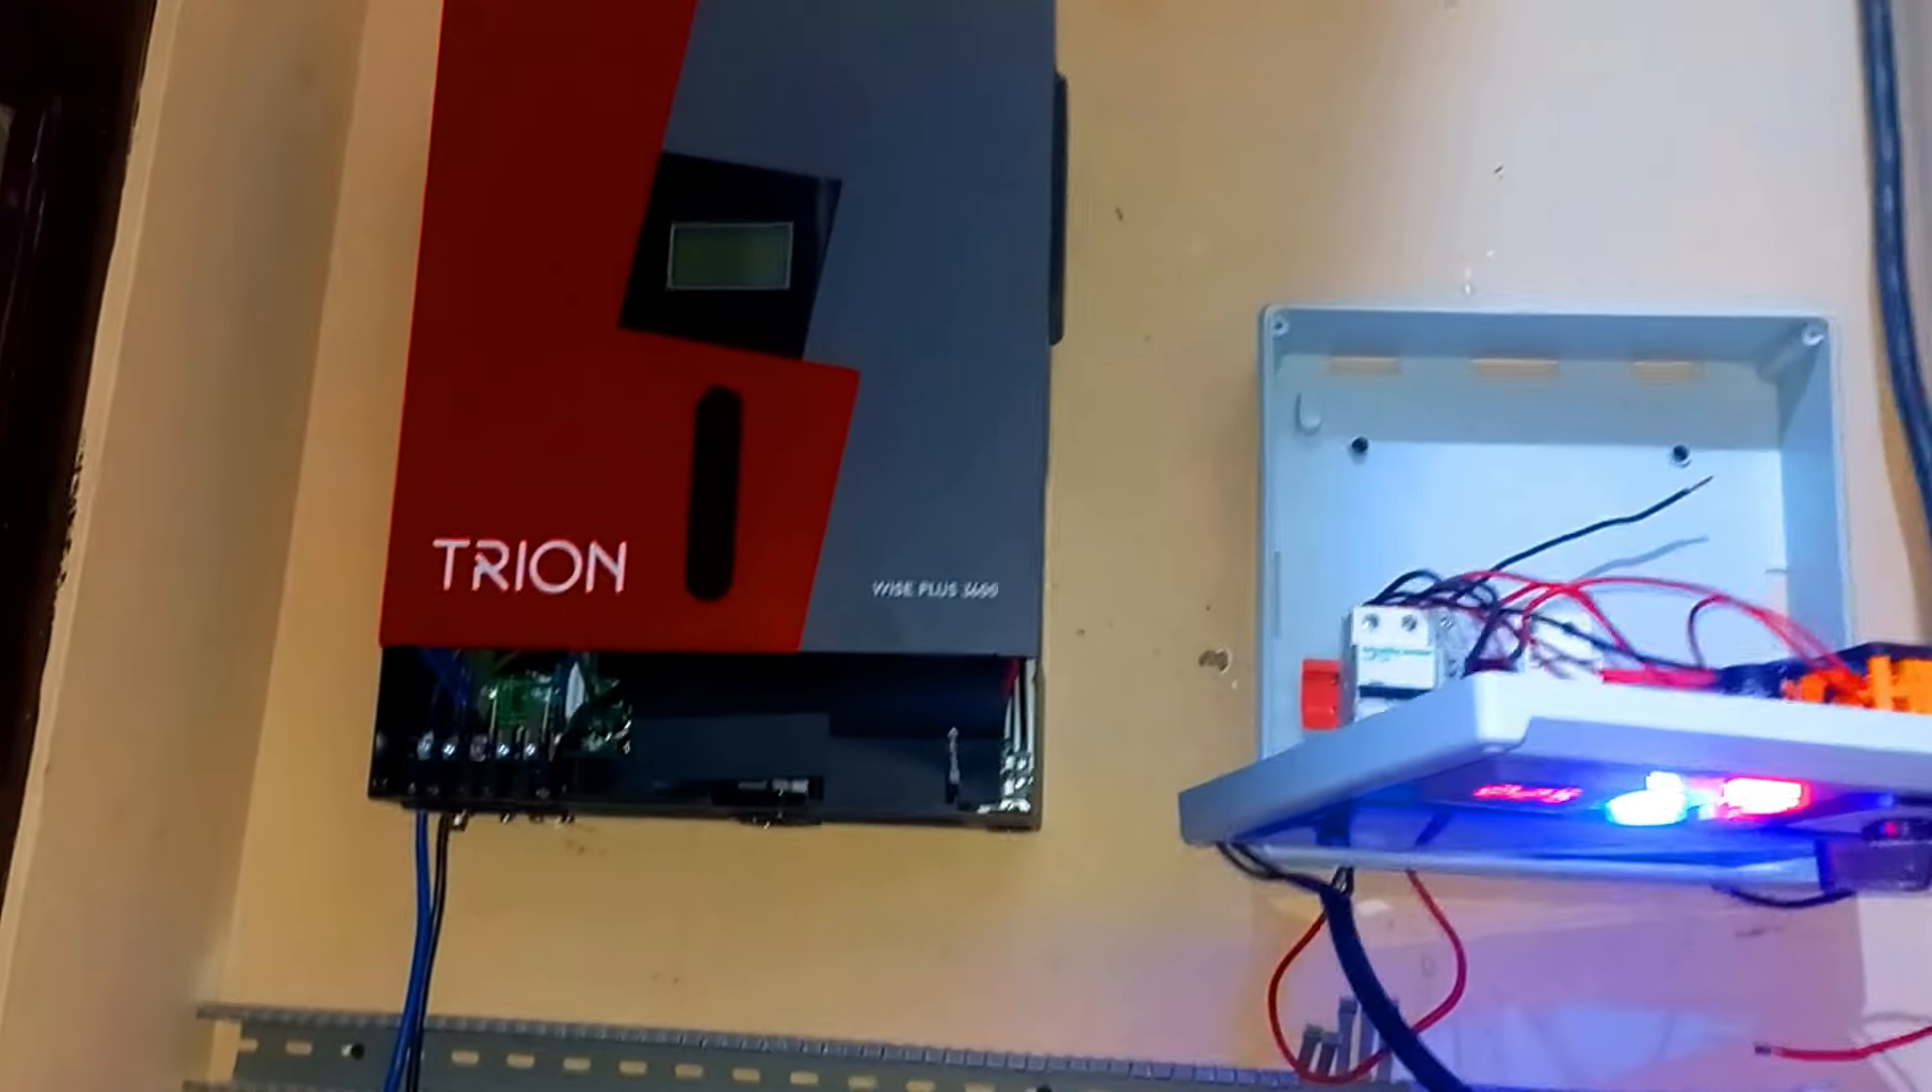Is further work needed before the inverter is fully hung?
No.